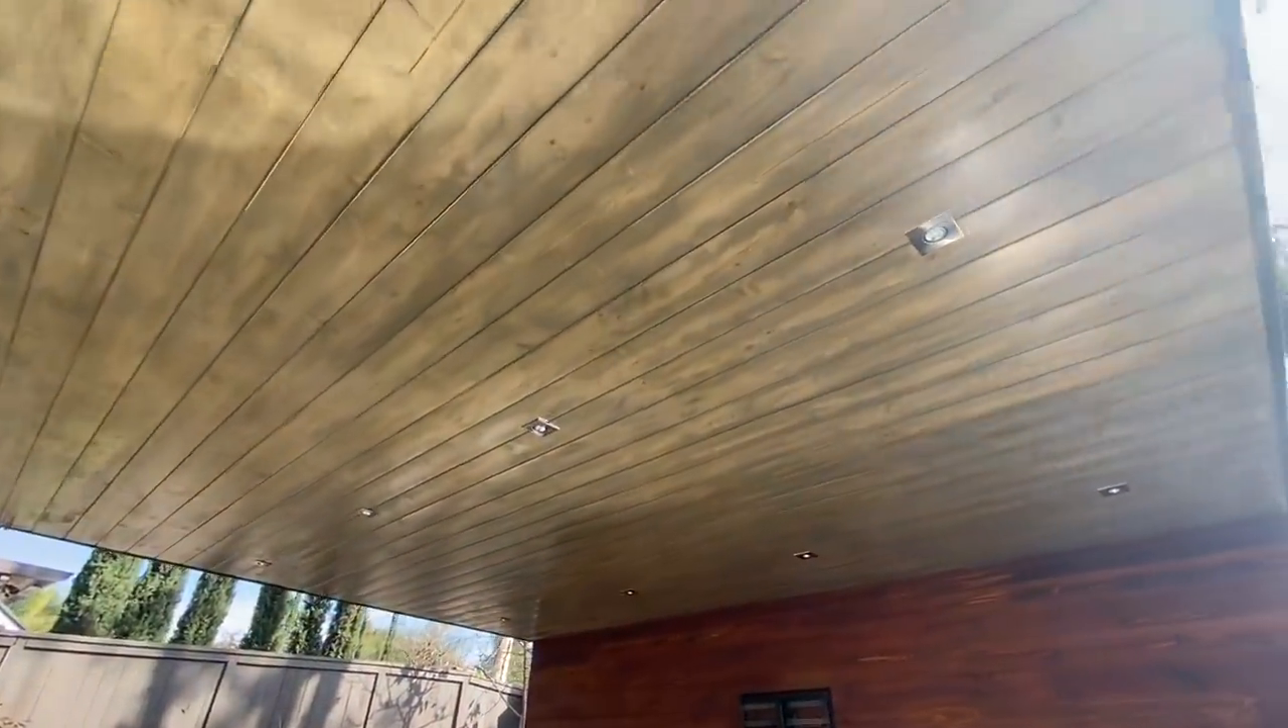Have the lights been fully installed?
Yes.